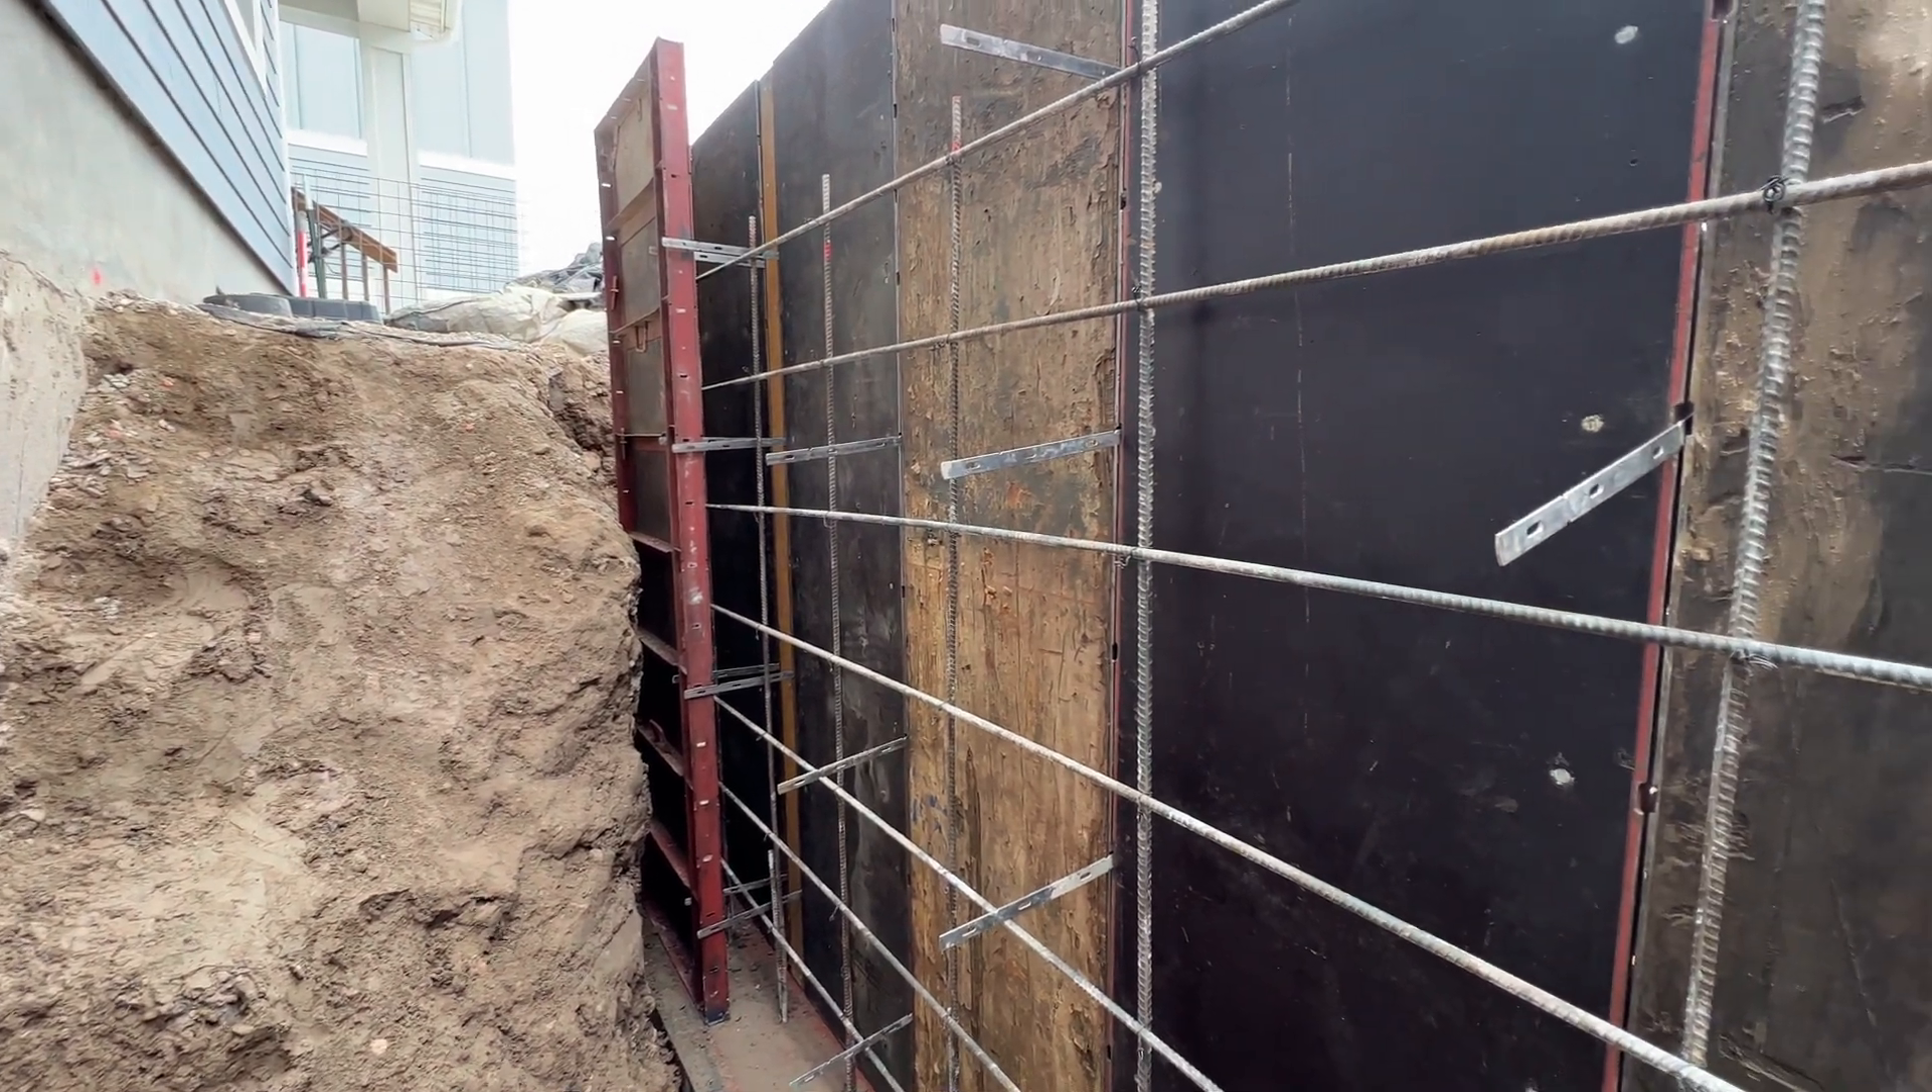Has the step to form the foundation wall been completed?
No.